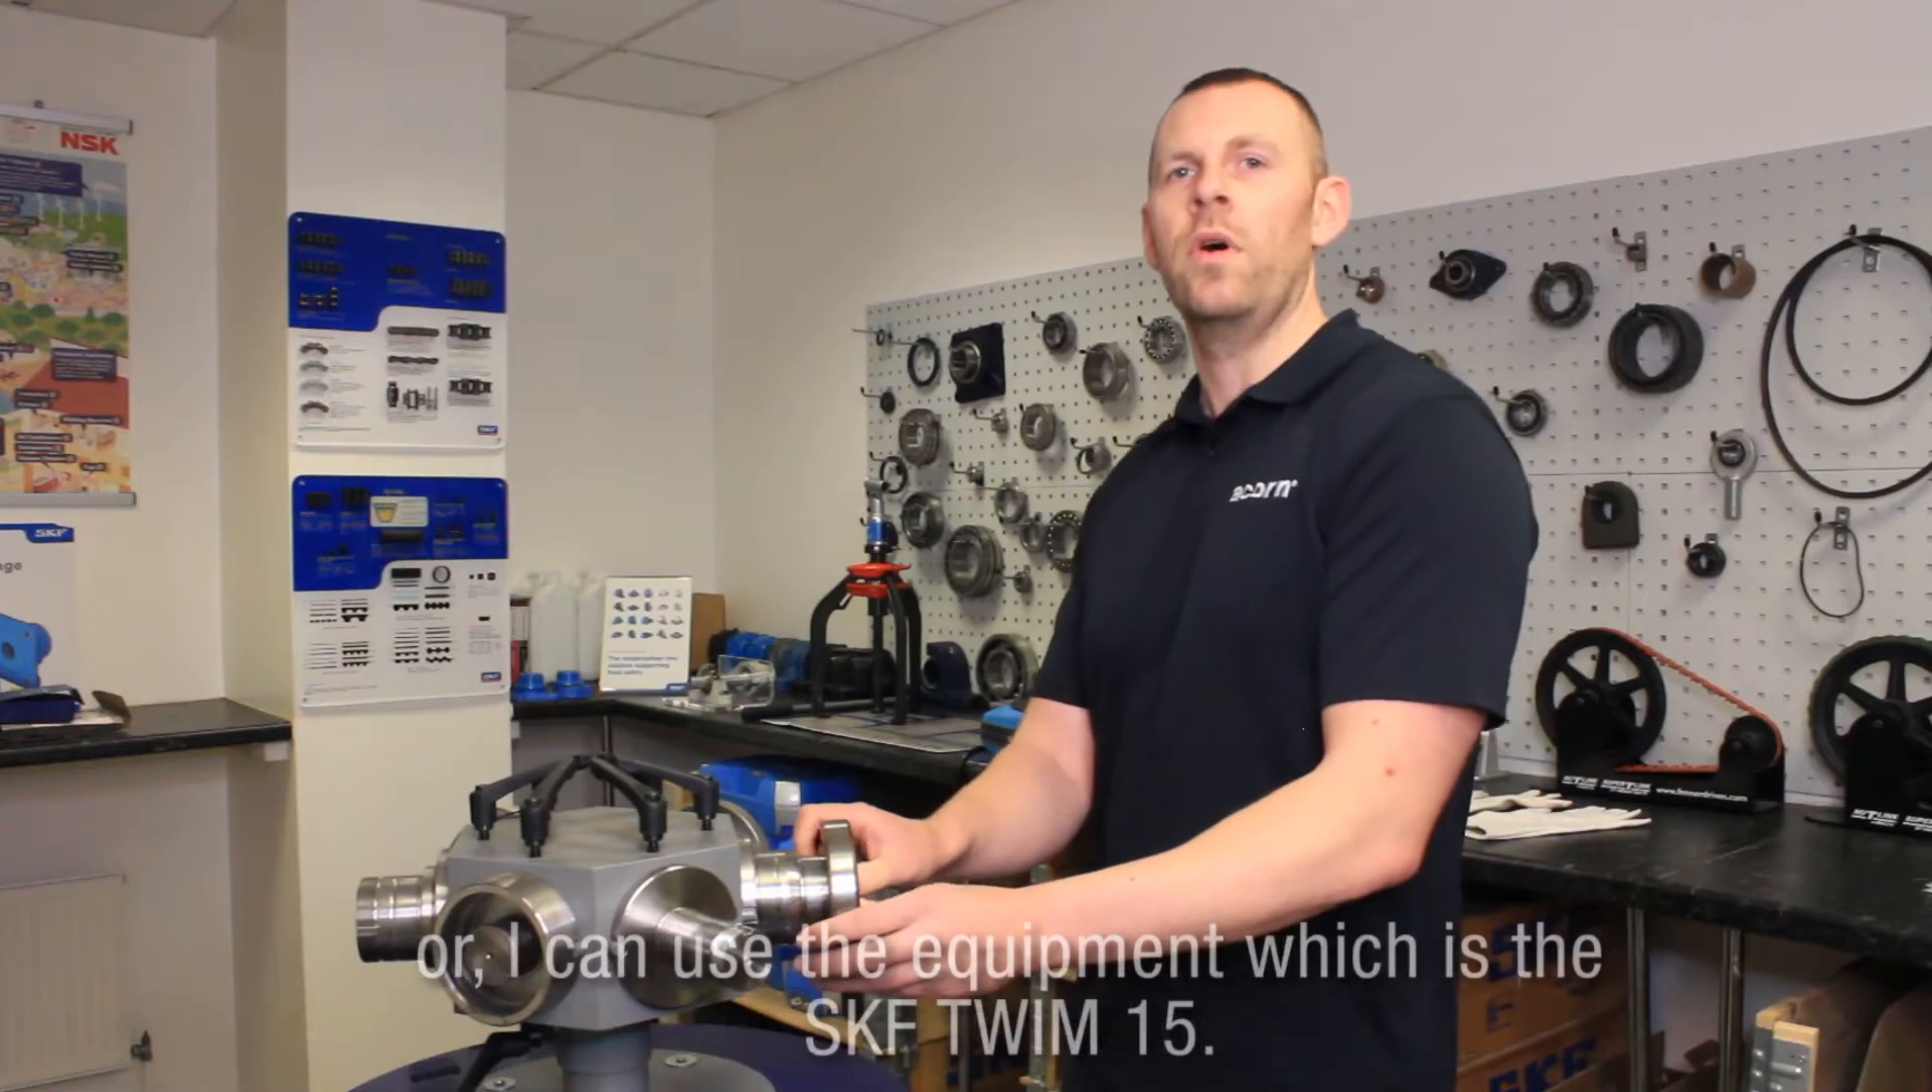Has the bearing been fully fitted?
No.